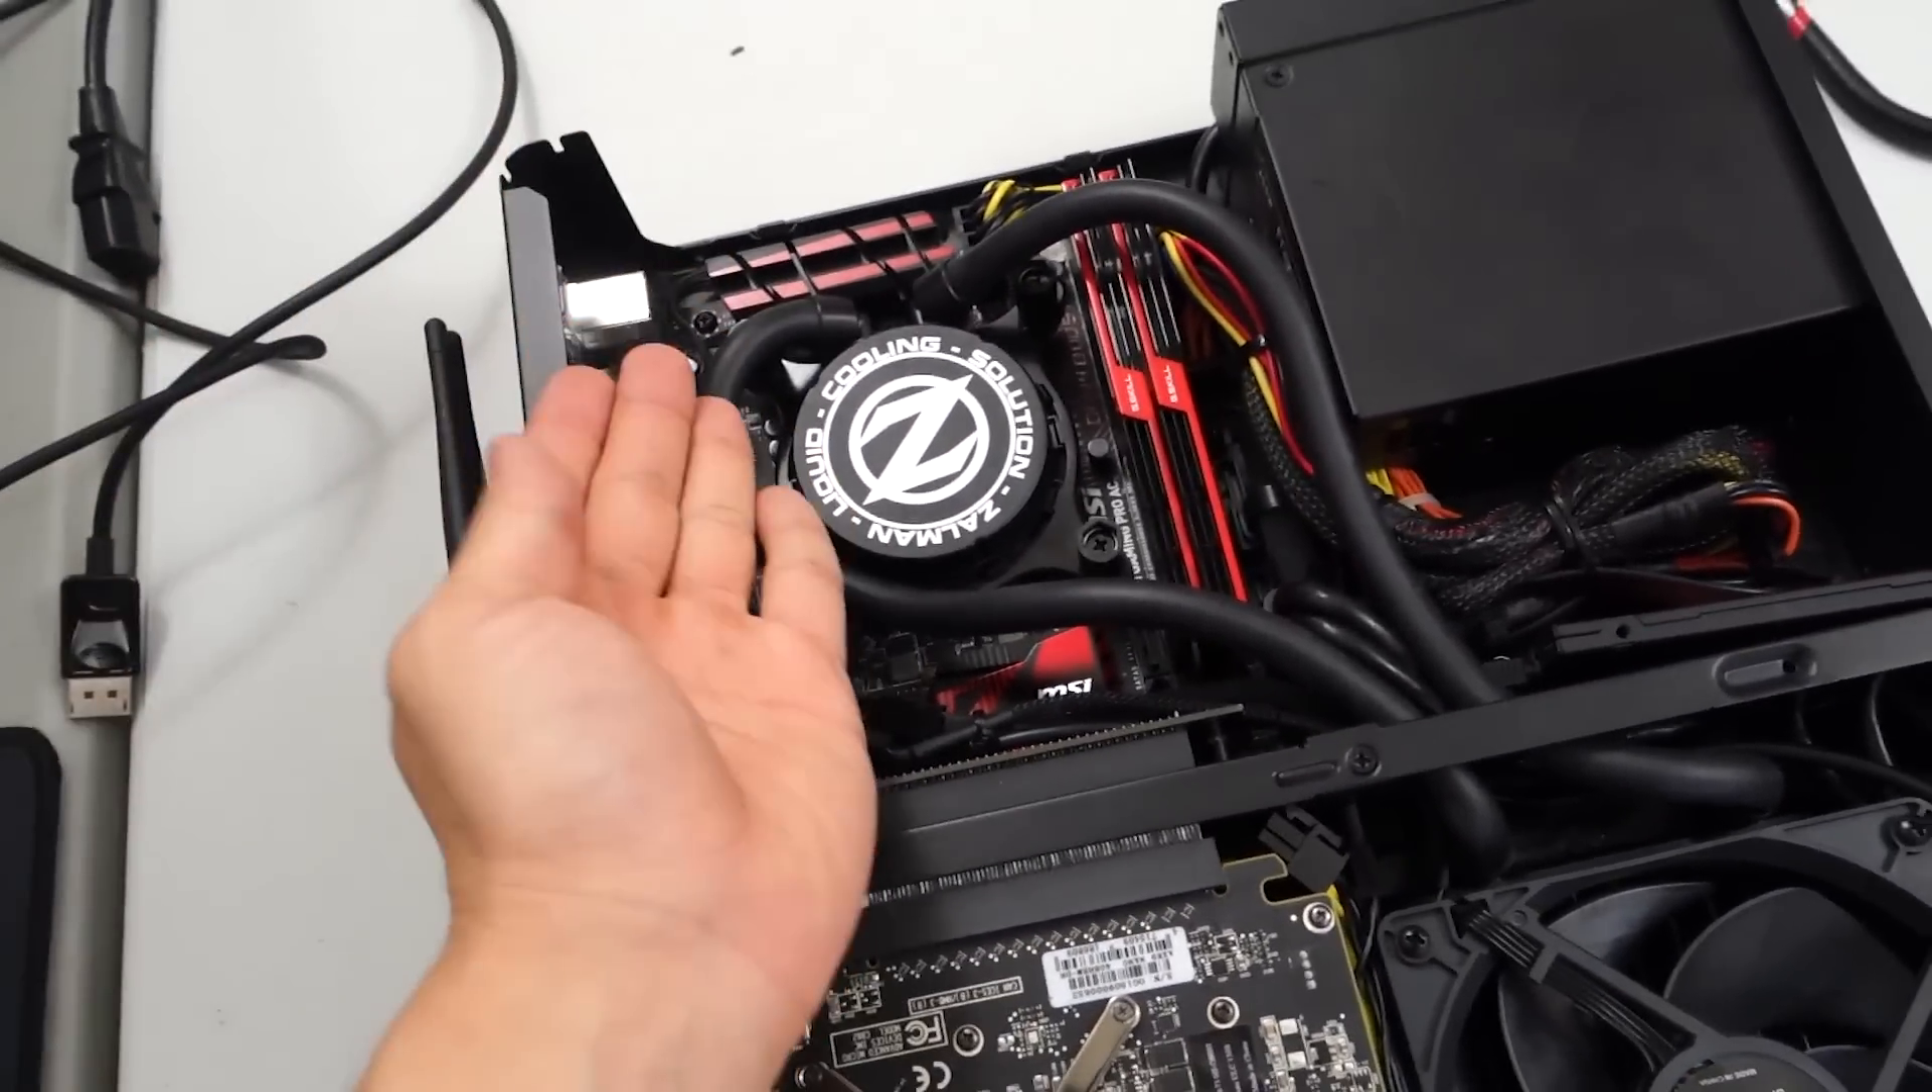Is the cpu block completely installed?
Yes.